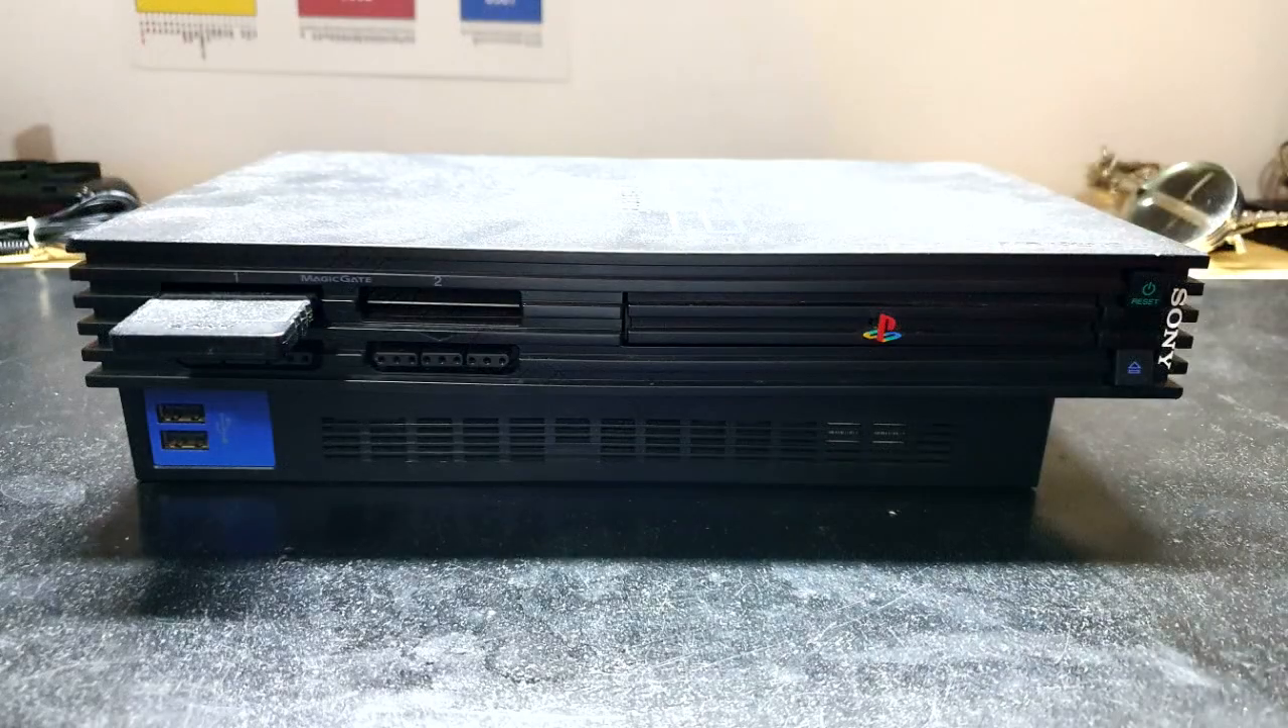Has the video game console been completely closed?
Yes.